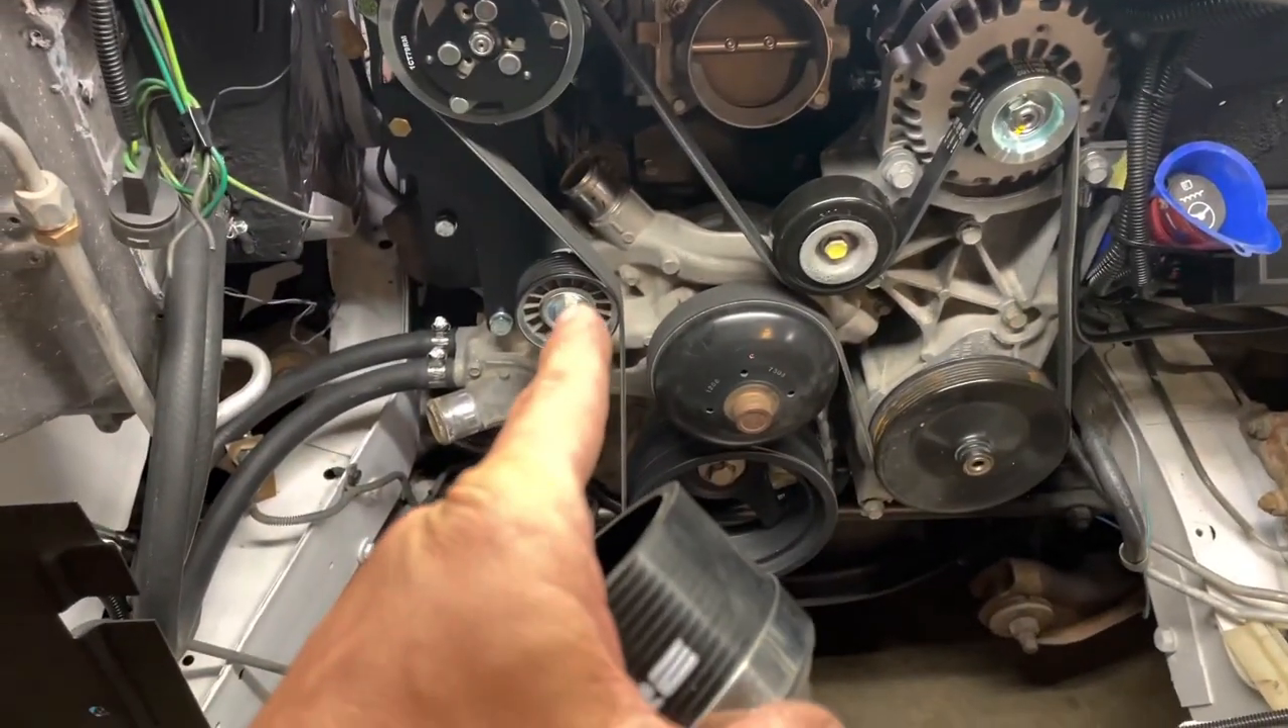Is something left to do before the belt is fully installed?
No.